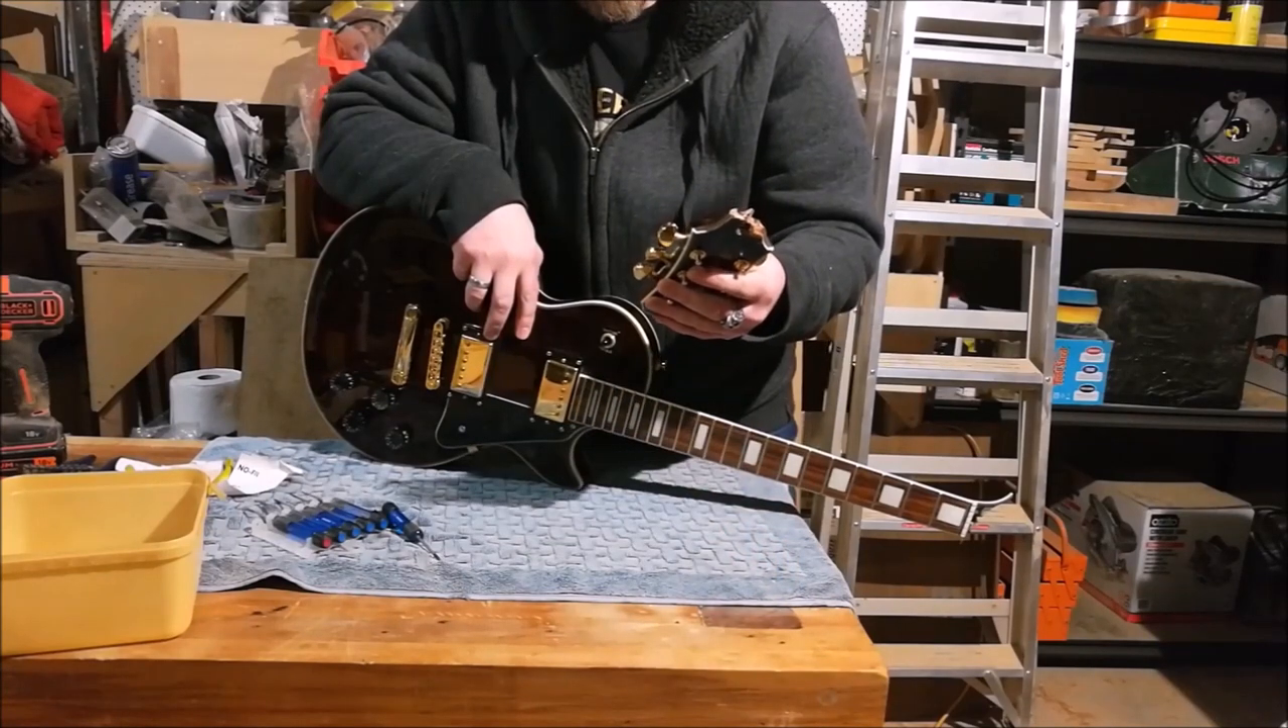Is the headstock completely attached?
No.